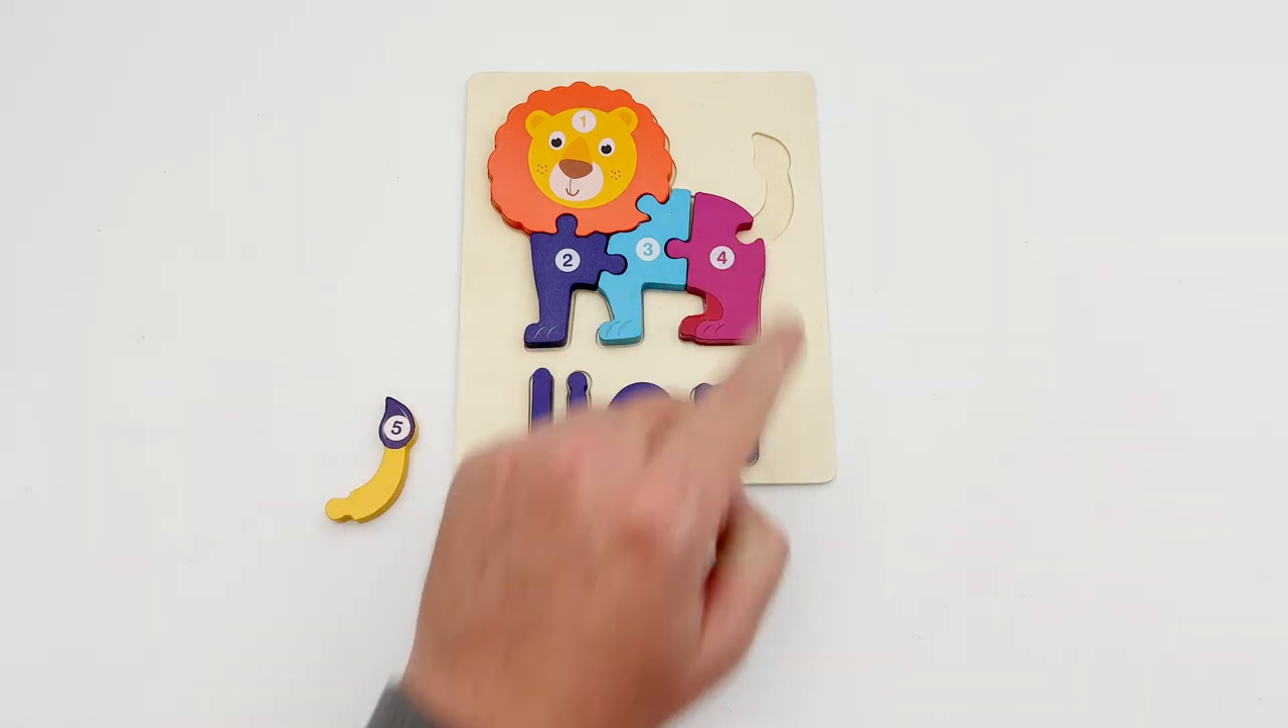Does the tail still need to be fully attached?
Yes.